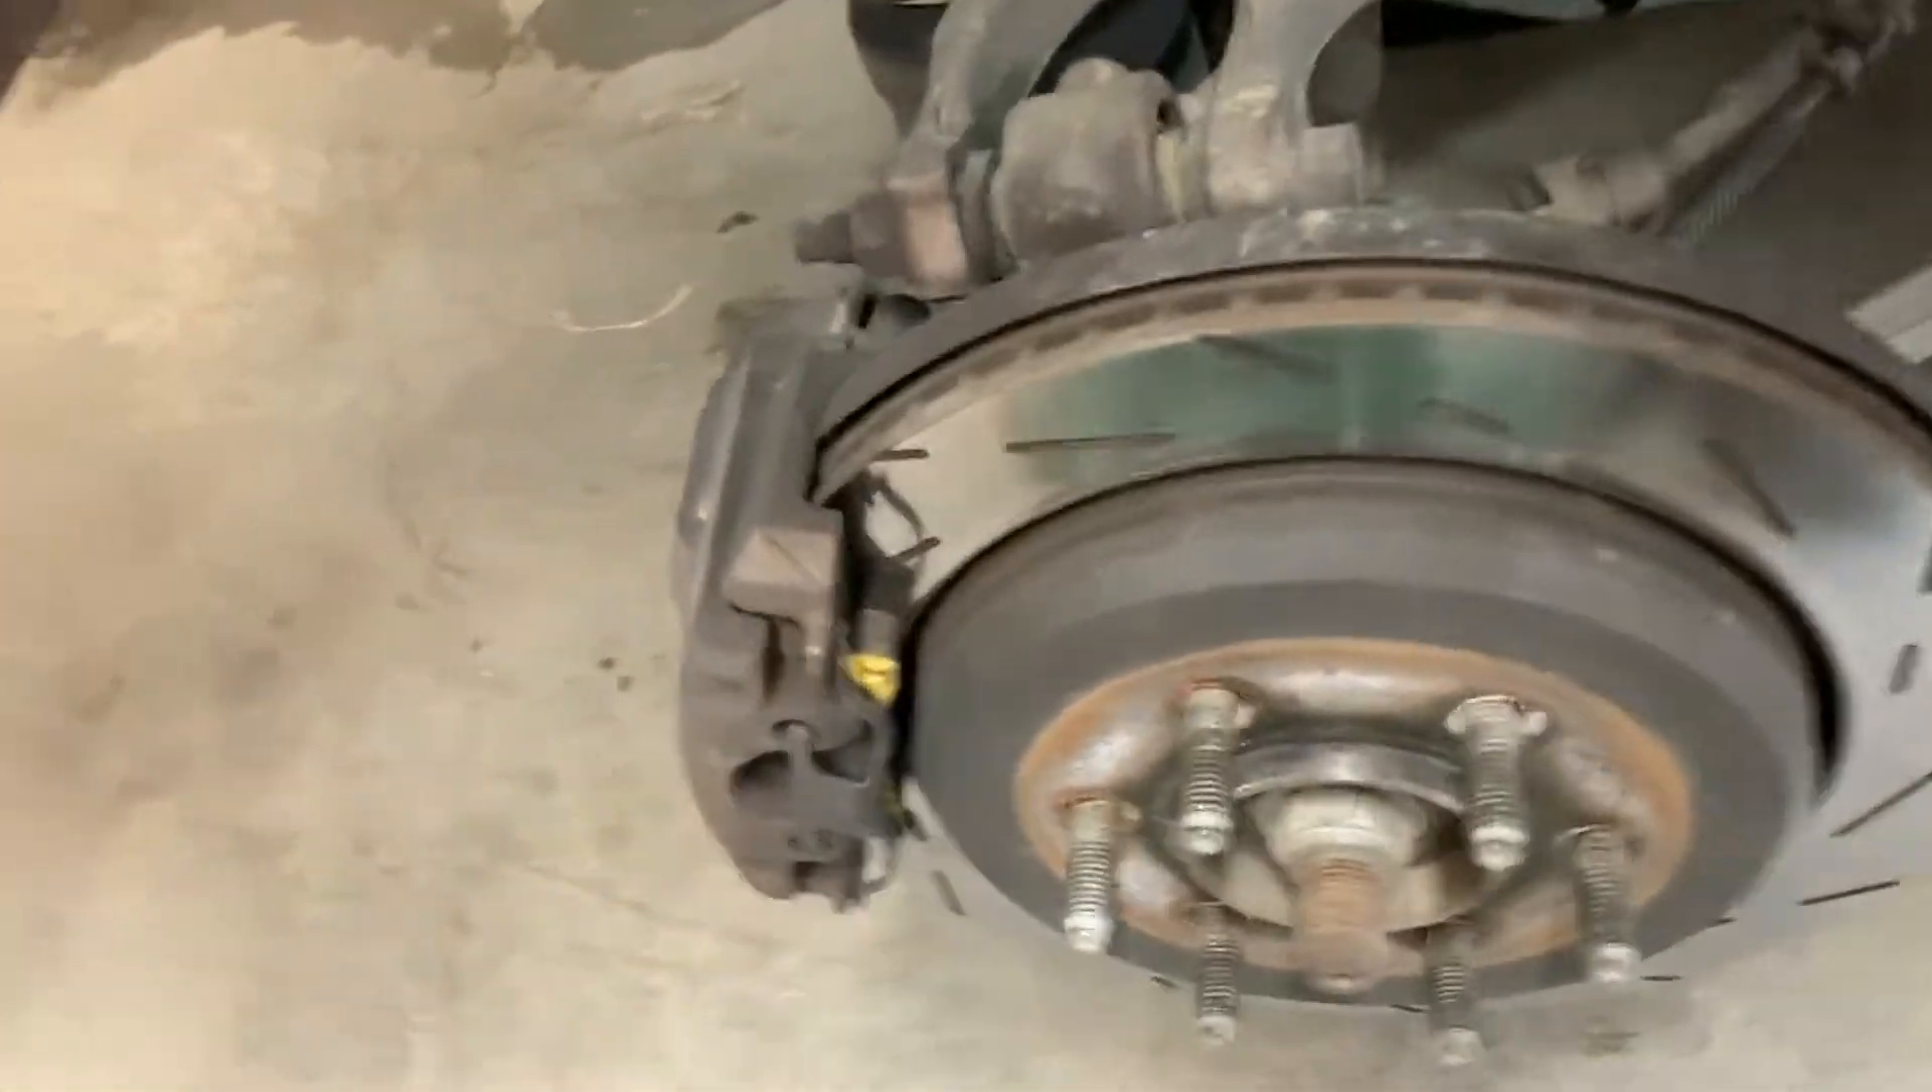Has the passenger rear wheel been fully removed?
Yes.